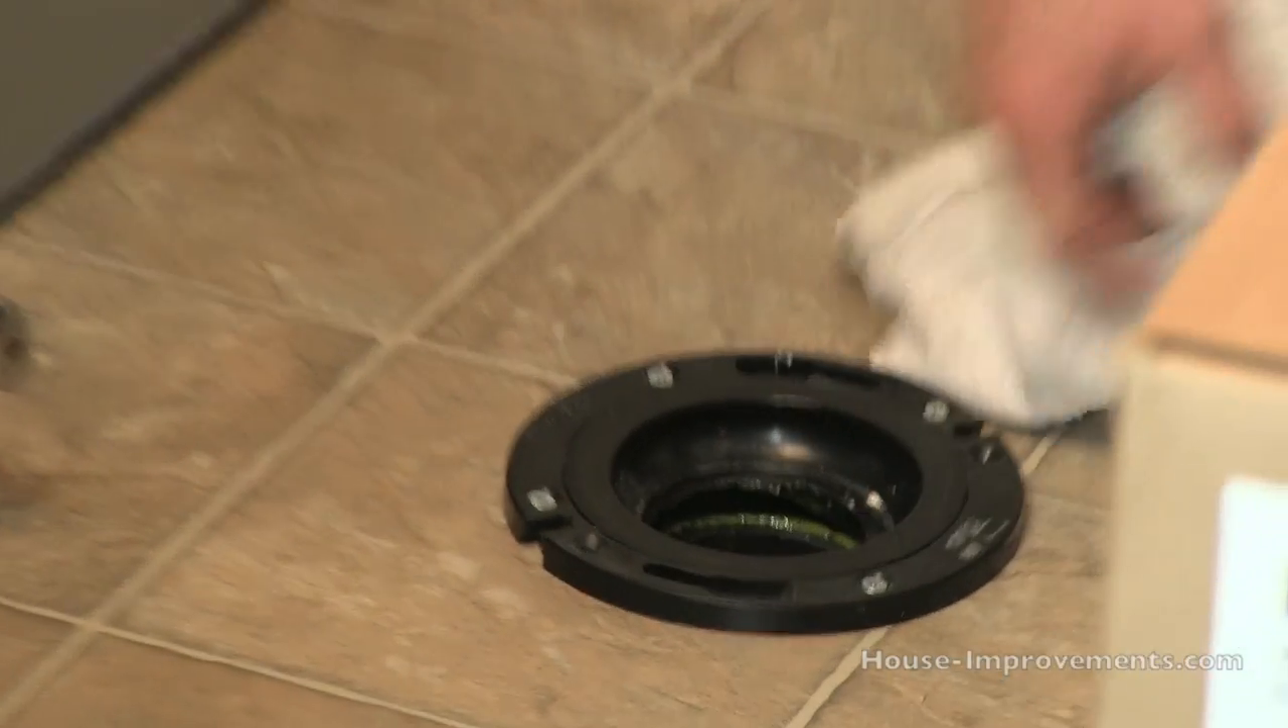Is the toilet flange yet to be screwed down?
No.